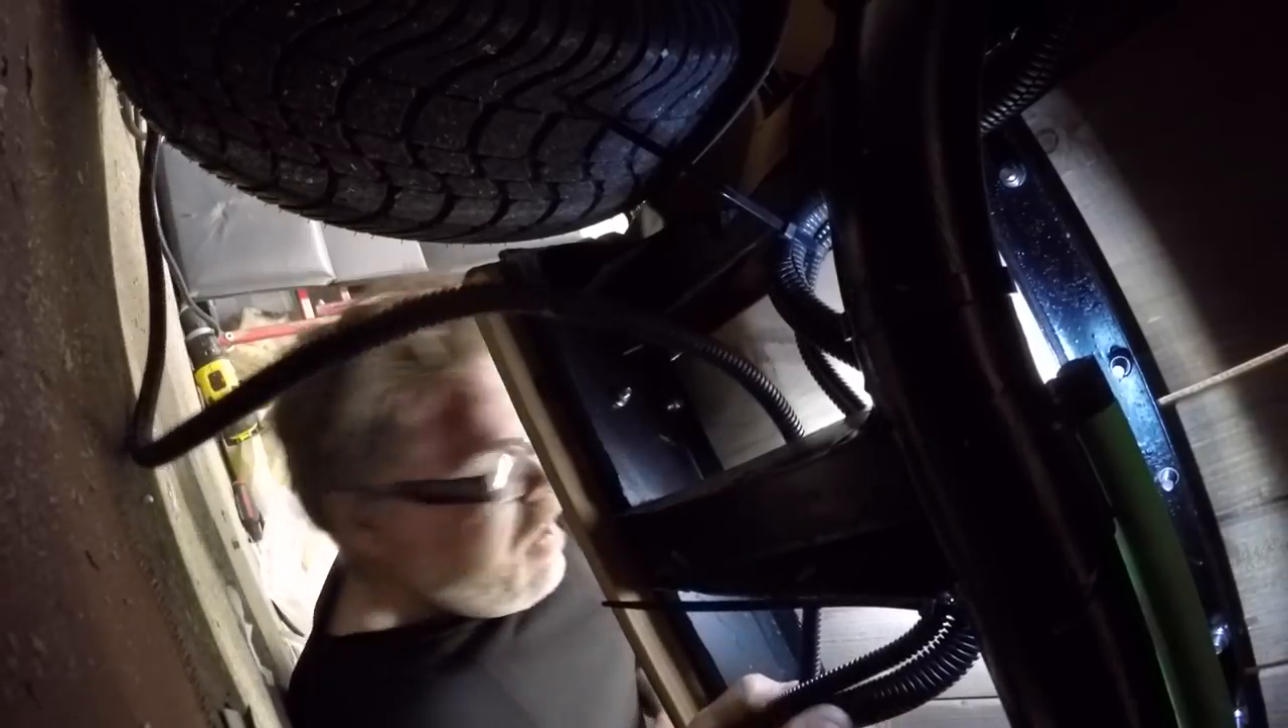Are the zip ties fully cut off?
No.